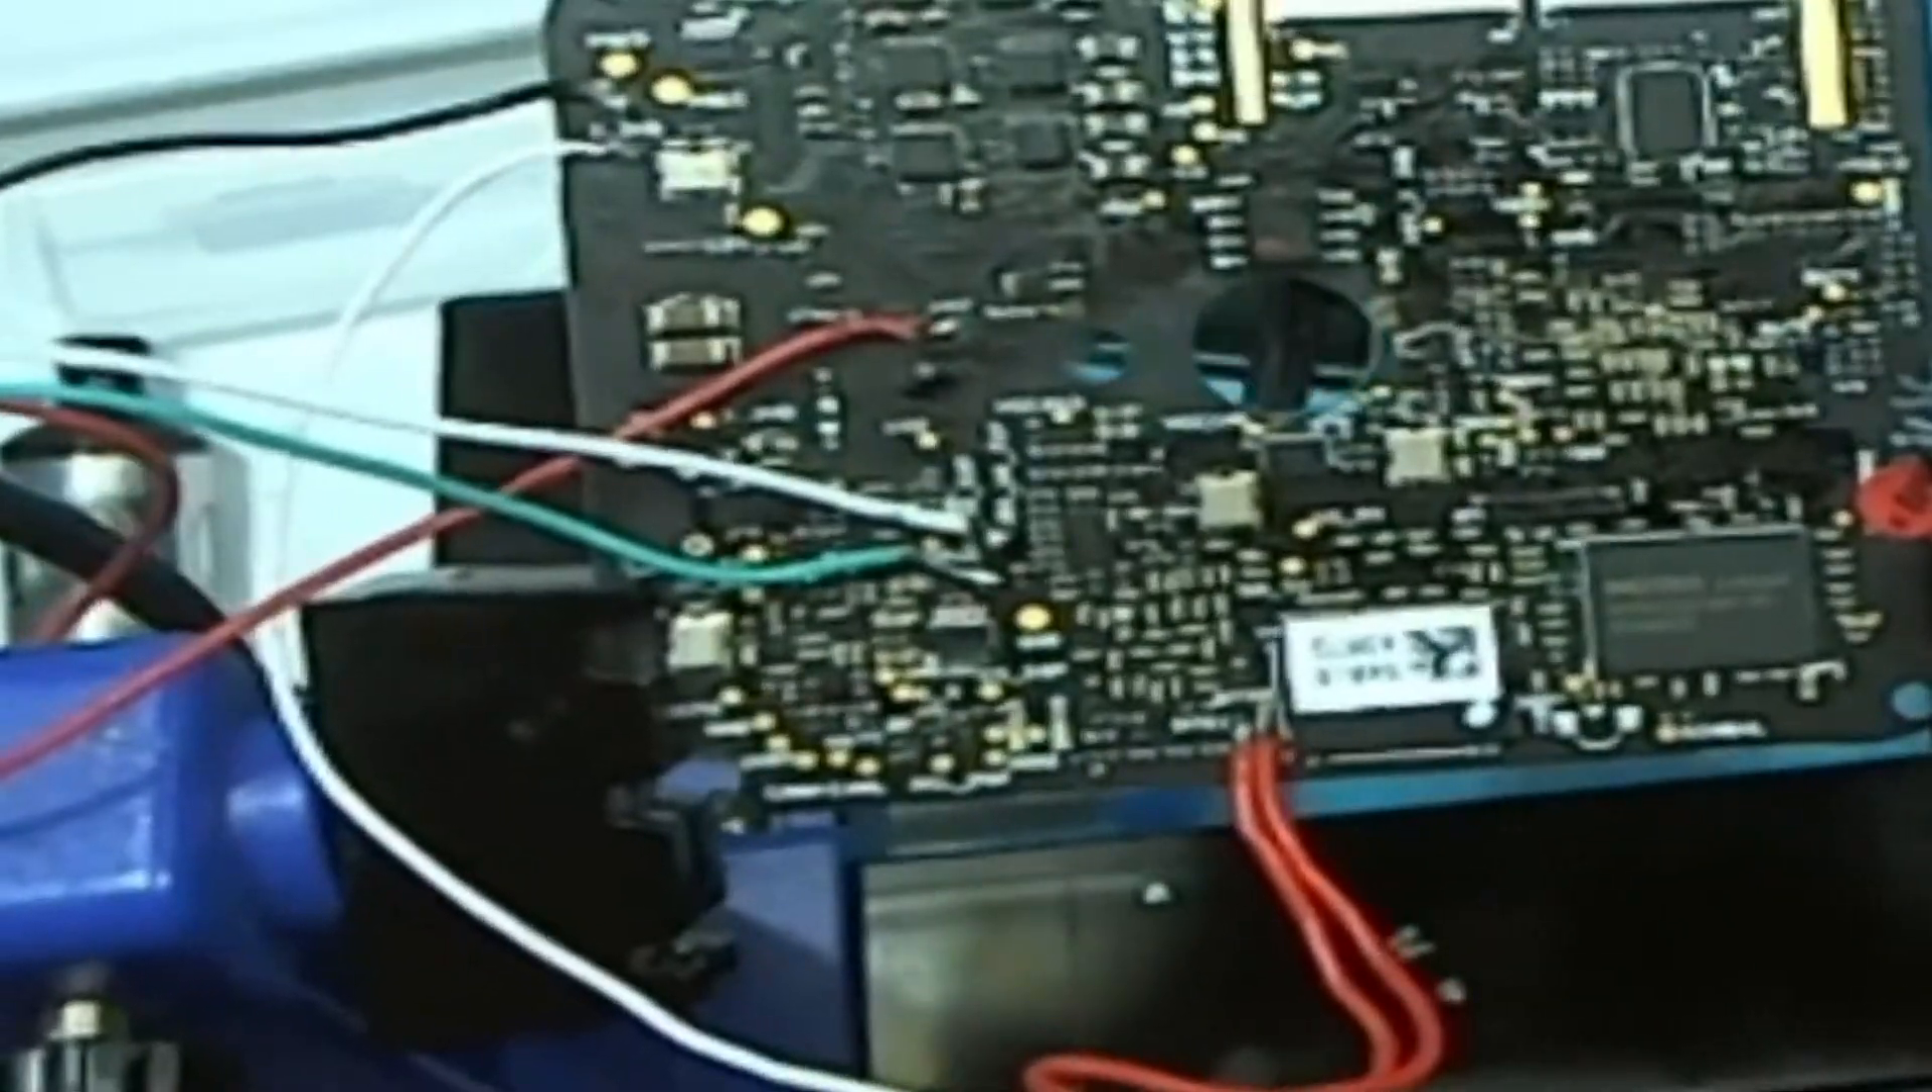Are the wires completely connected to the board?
Yes.